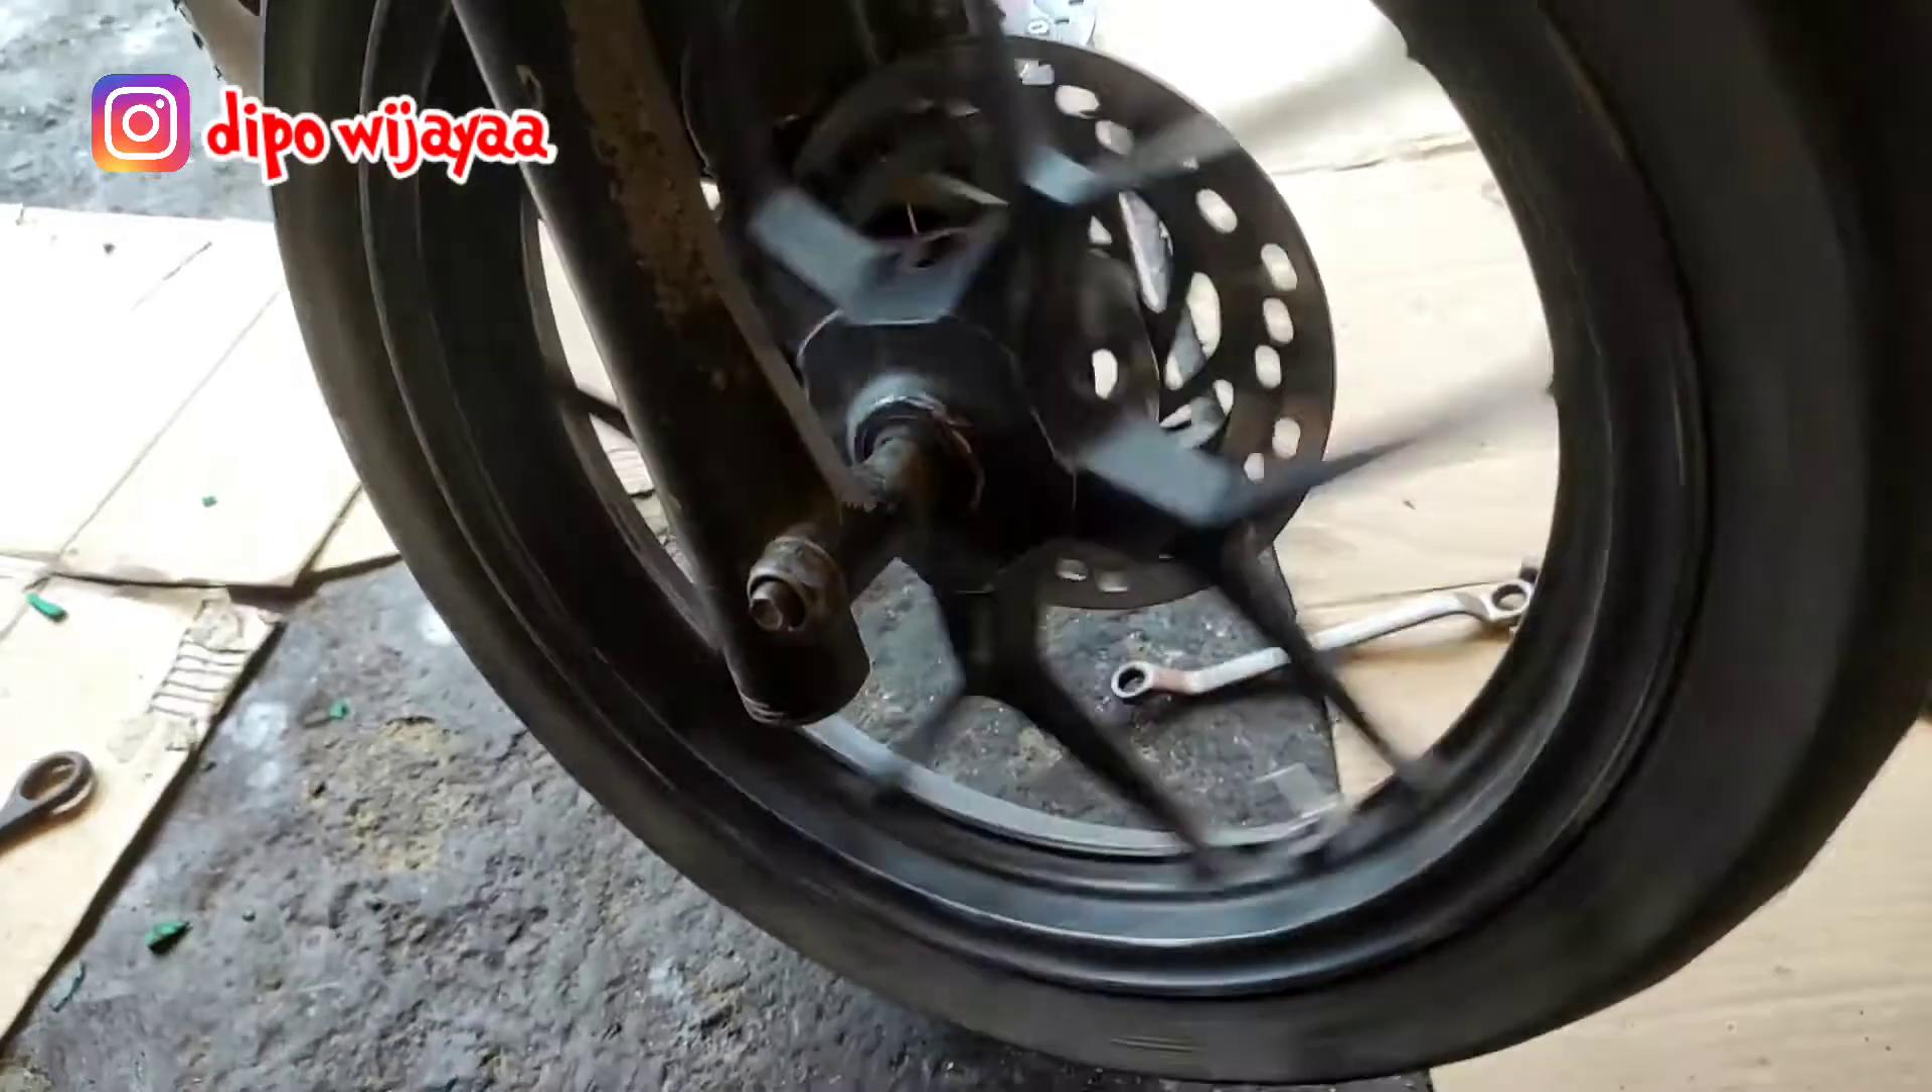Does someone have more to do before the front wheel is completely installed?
No.